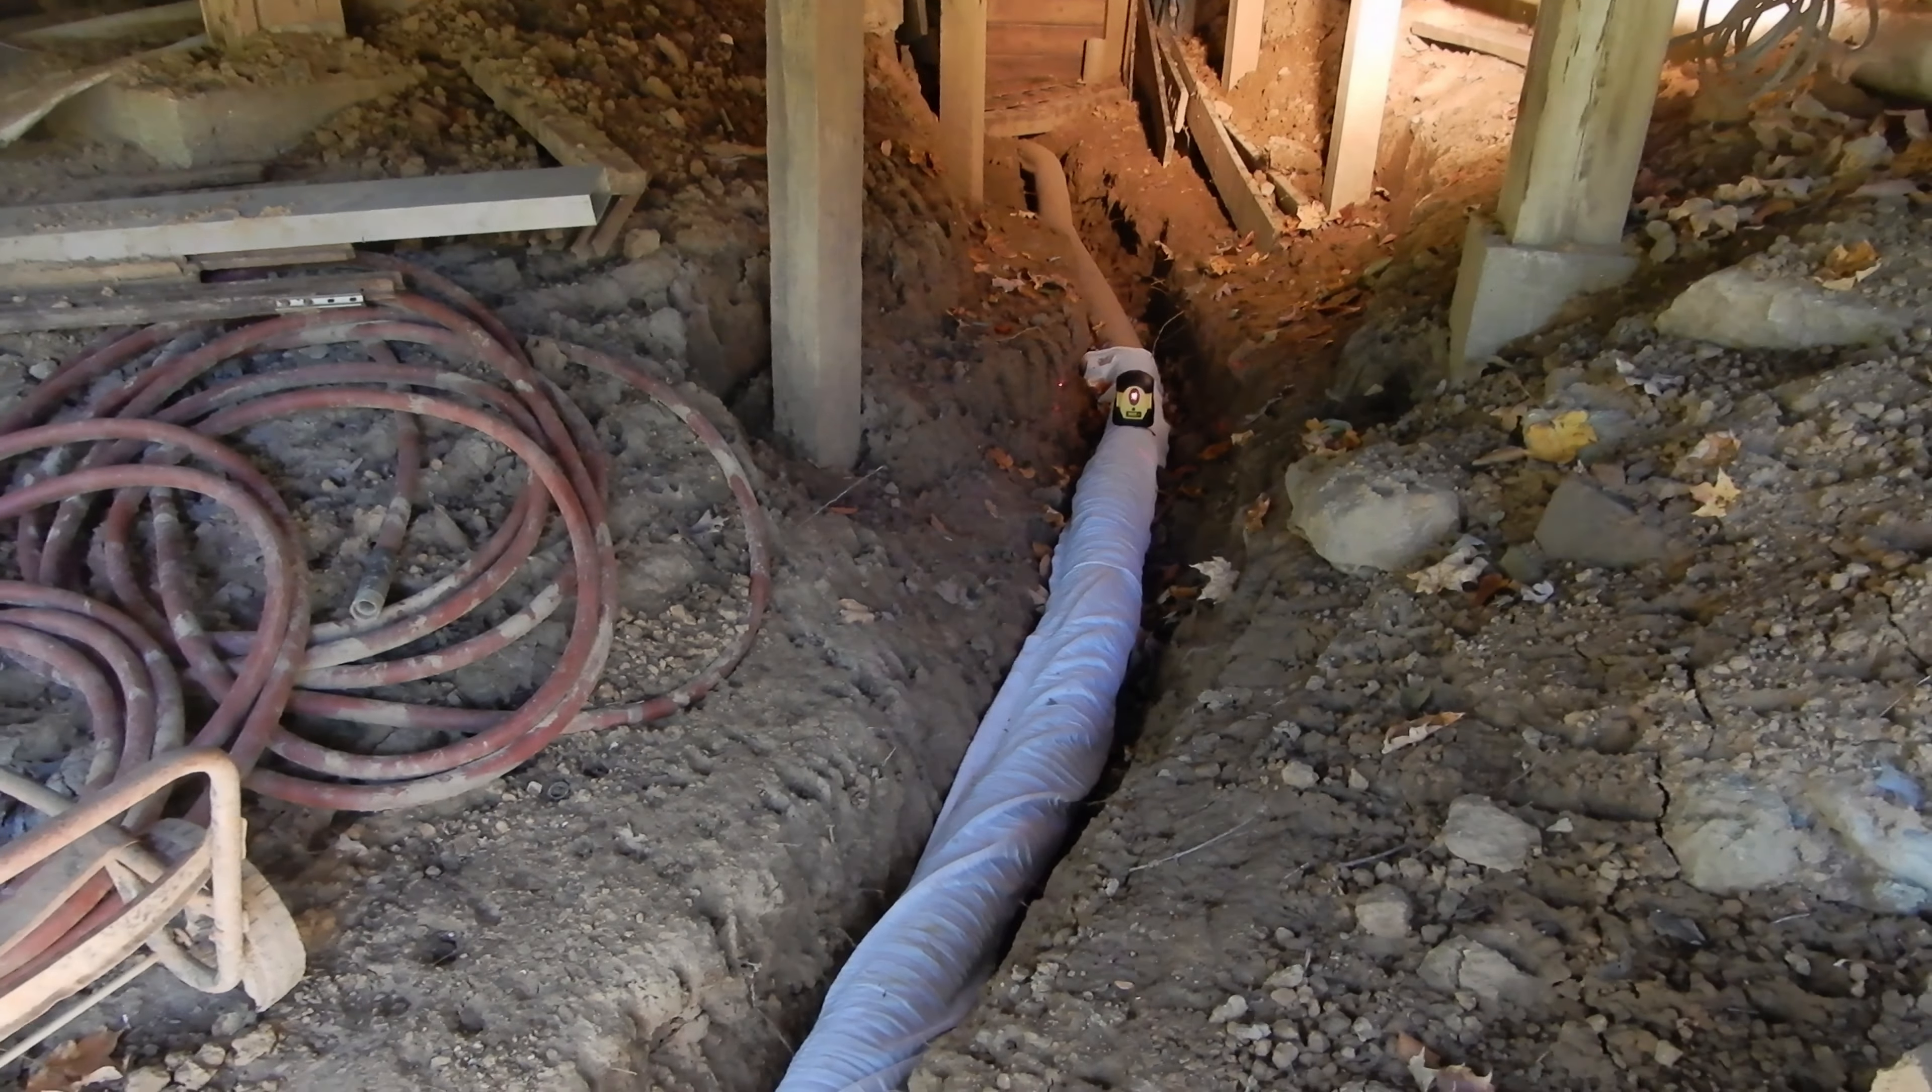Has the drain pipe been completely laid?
Yes.